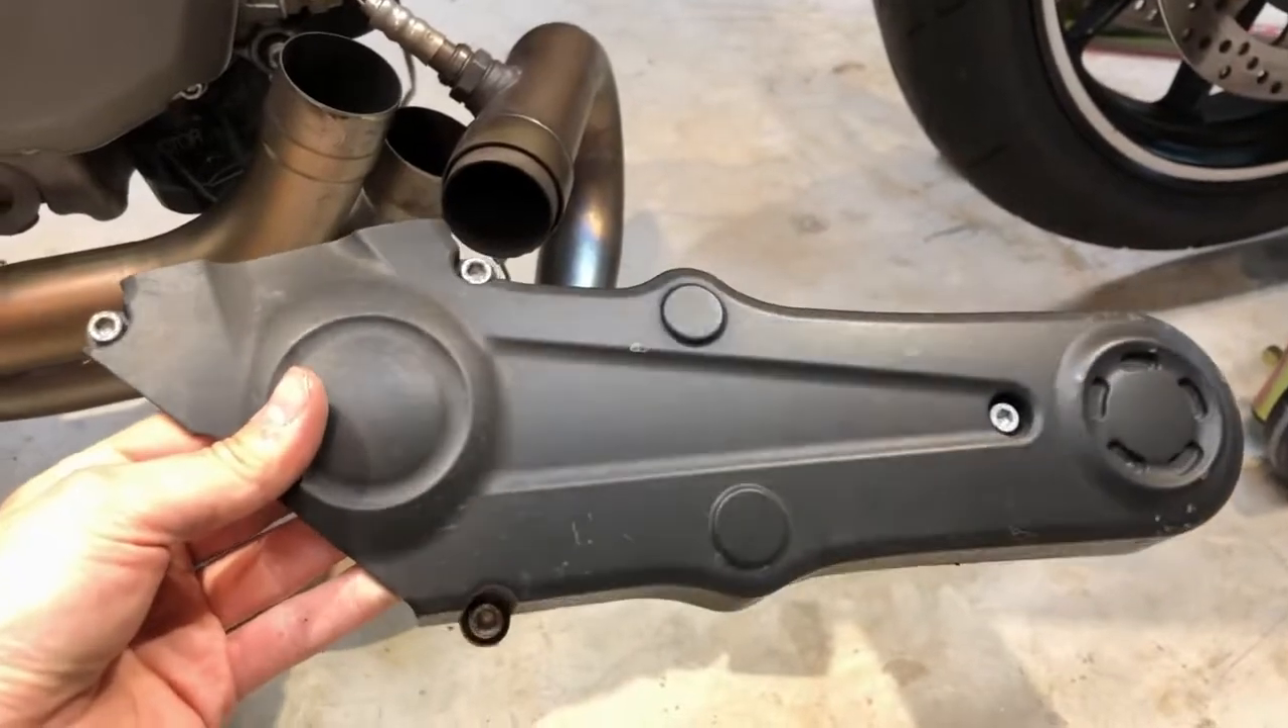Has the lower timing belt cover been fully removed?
Yes.